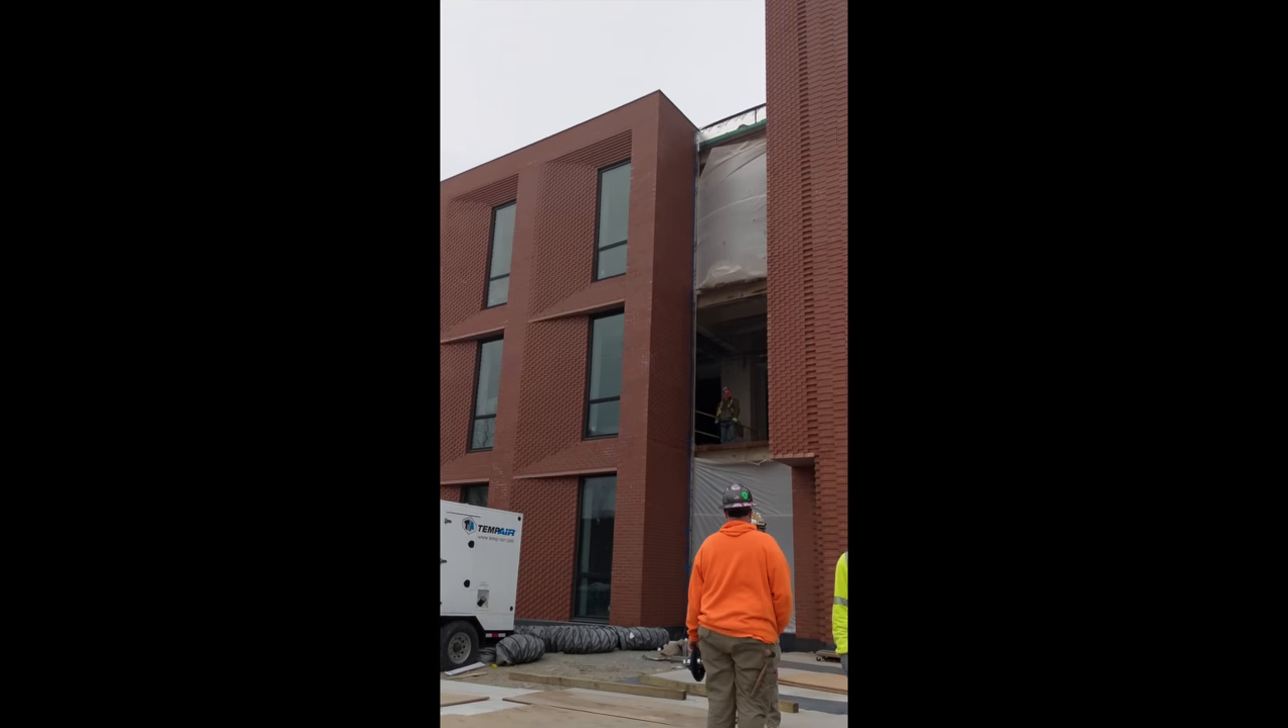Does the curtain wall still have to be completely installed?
Yes.